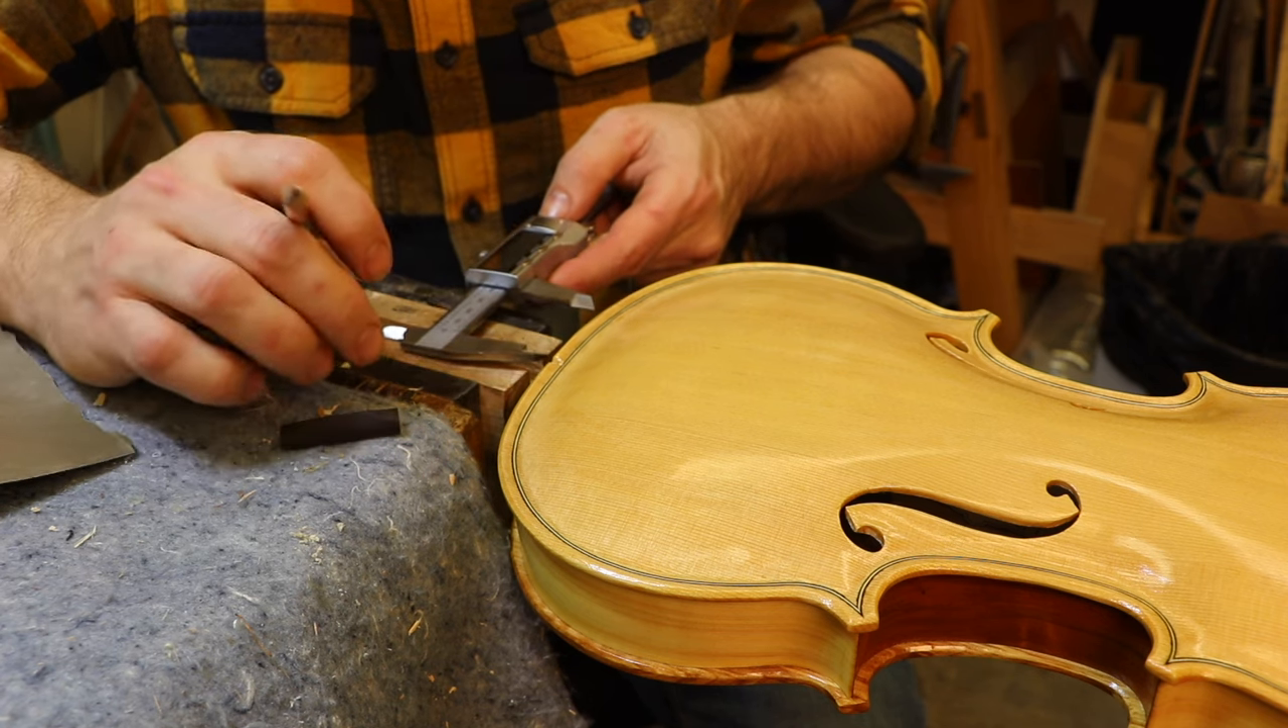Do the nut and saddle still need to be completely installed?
Yes.